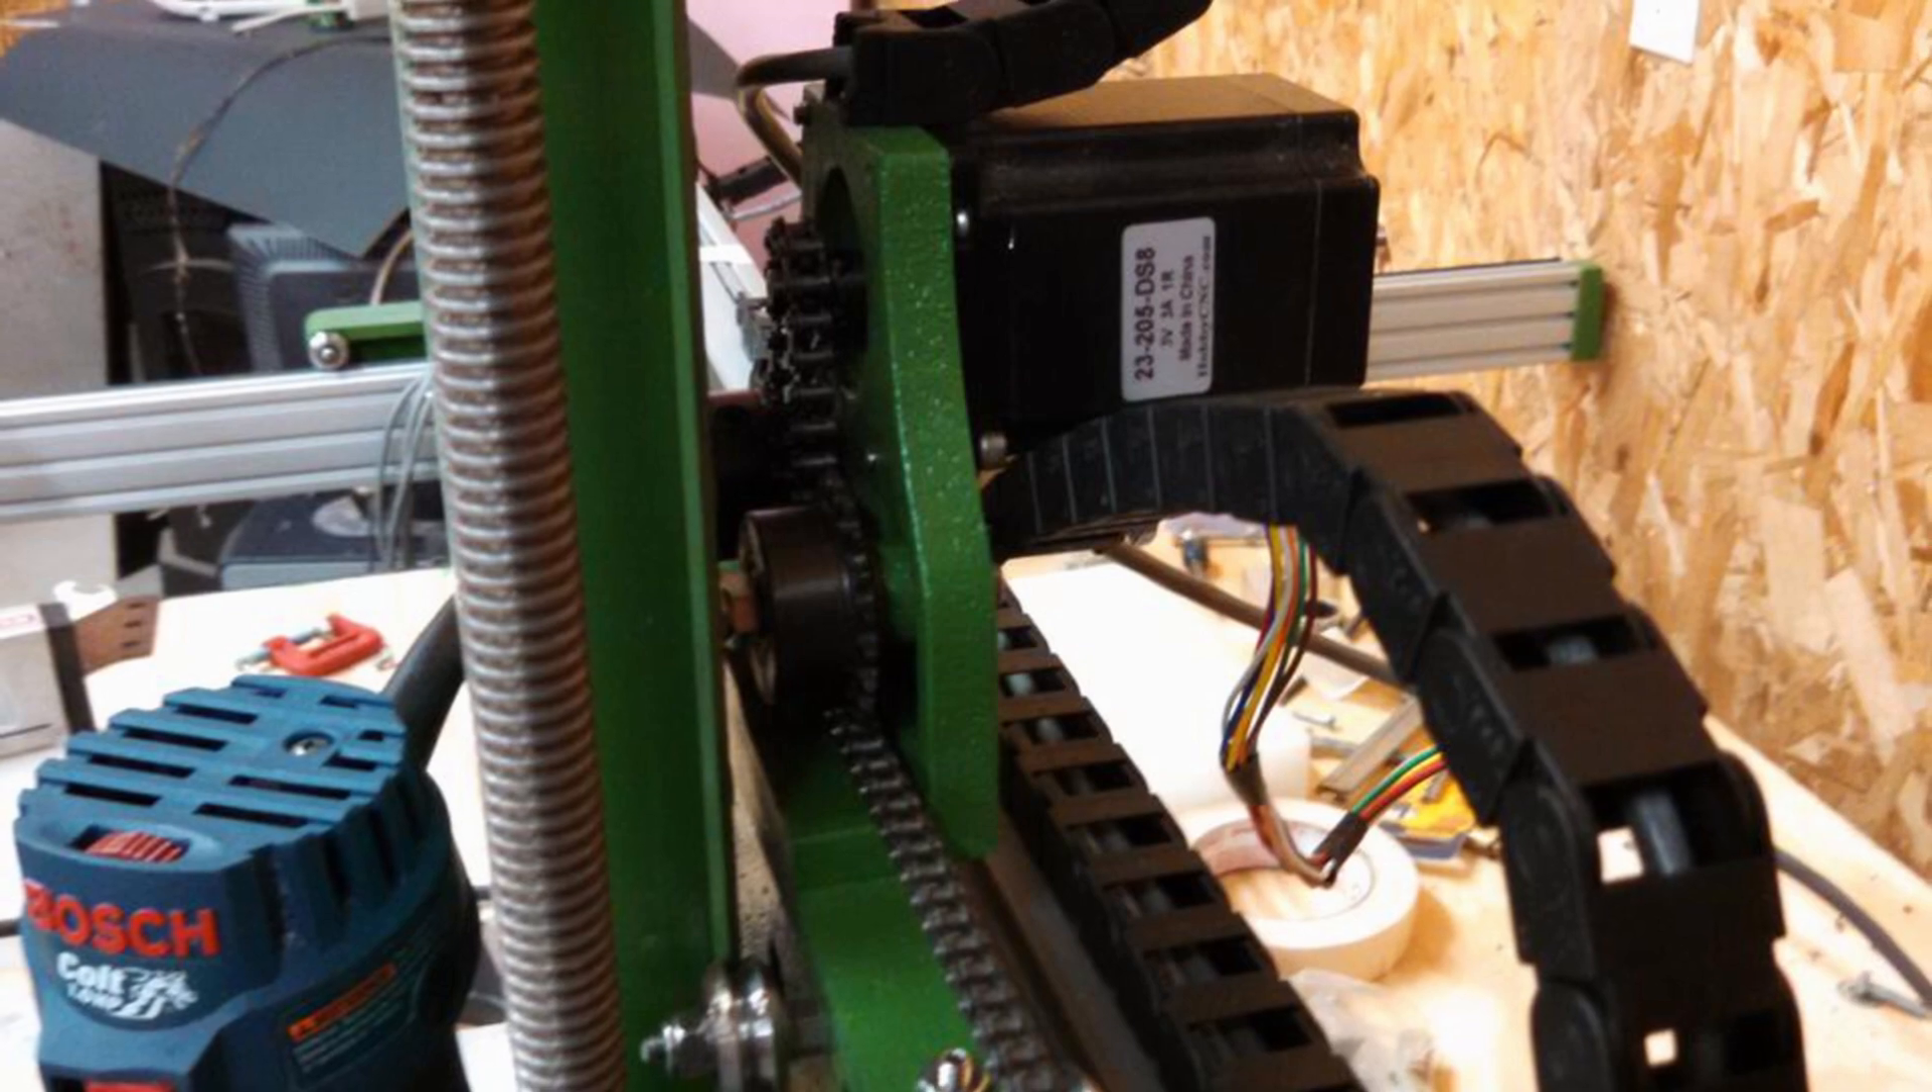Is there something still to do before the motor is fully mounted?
No.